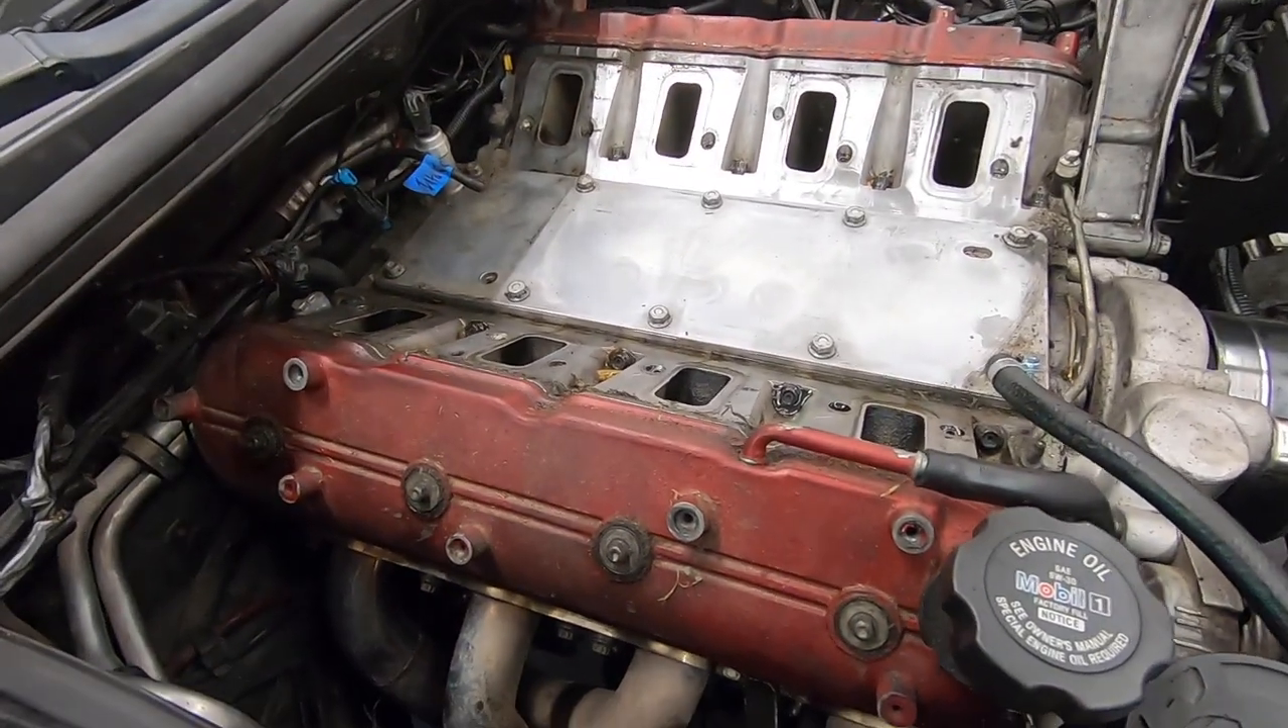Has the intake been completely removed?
Yes.